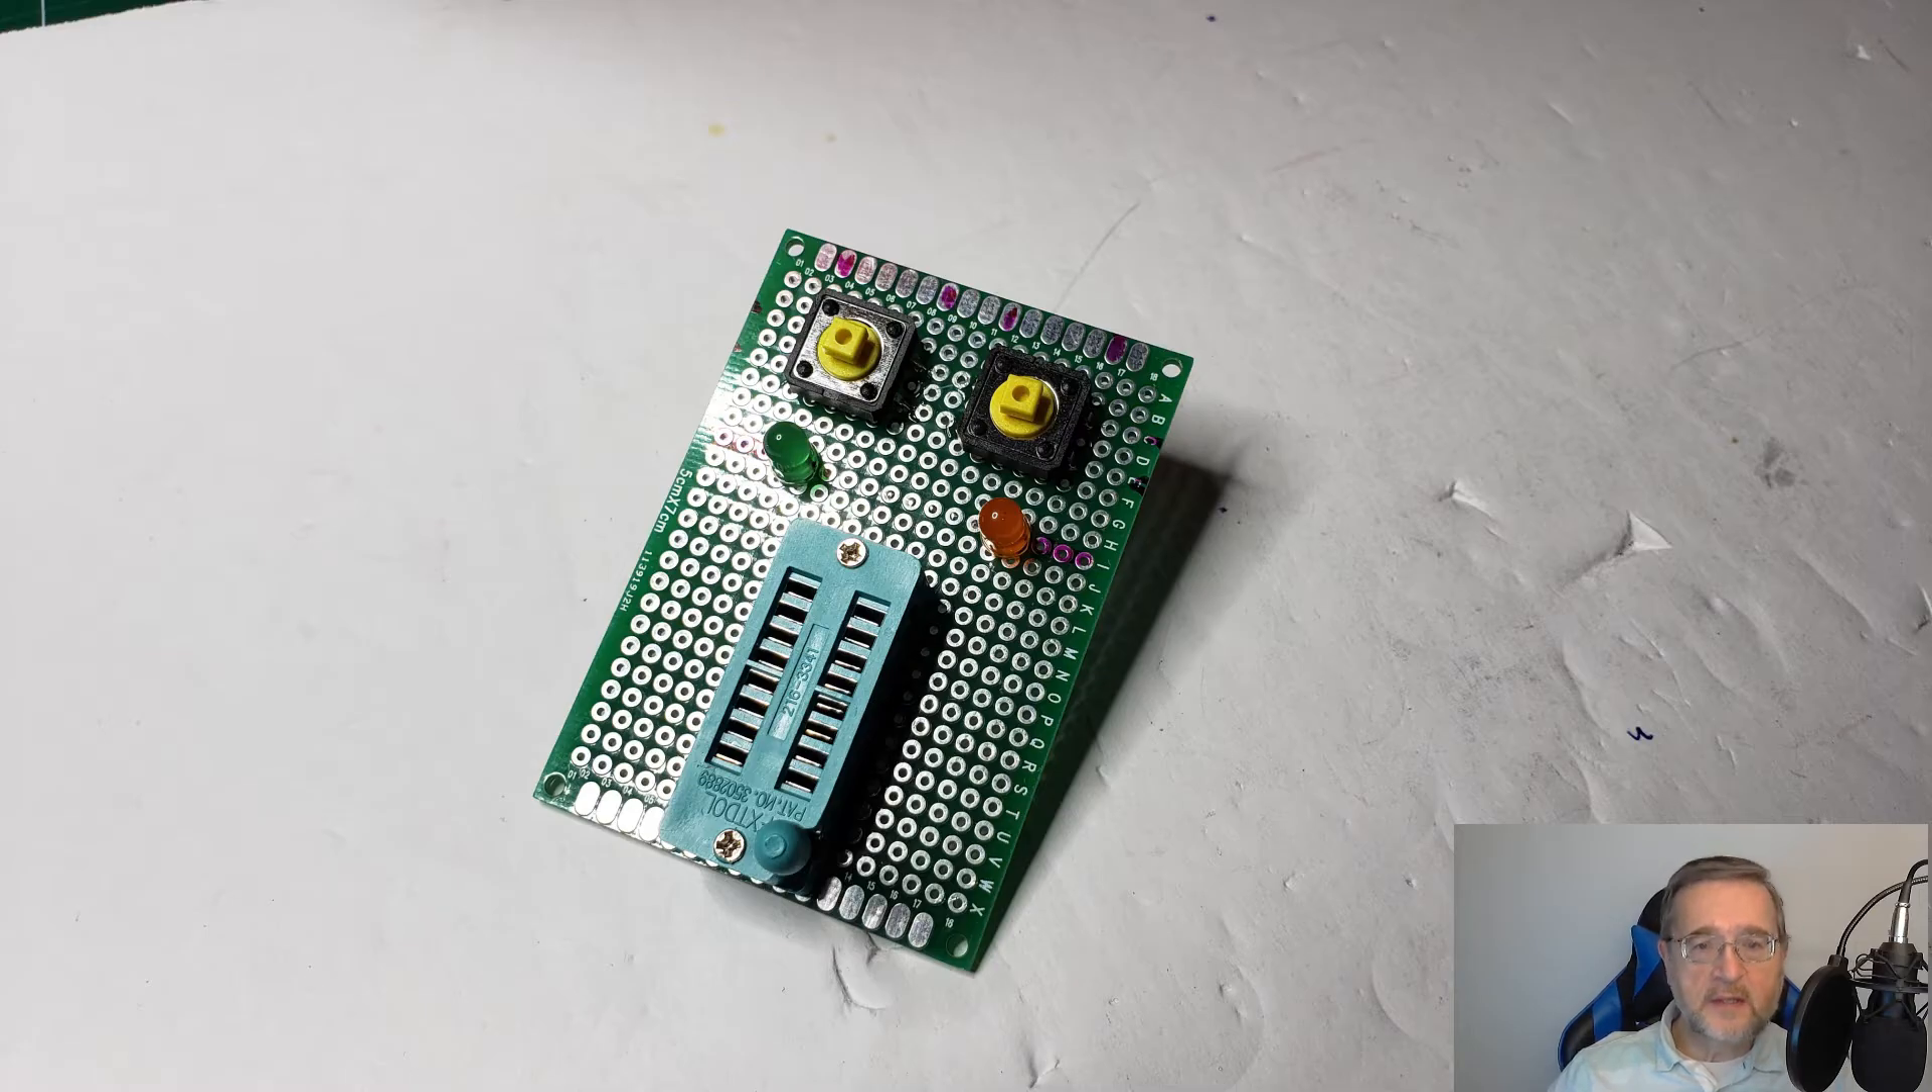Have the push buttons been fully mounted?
Yes.